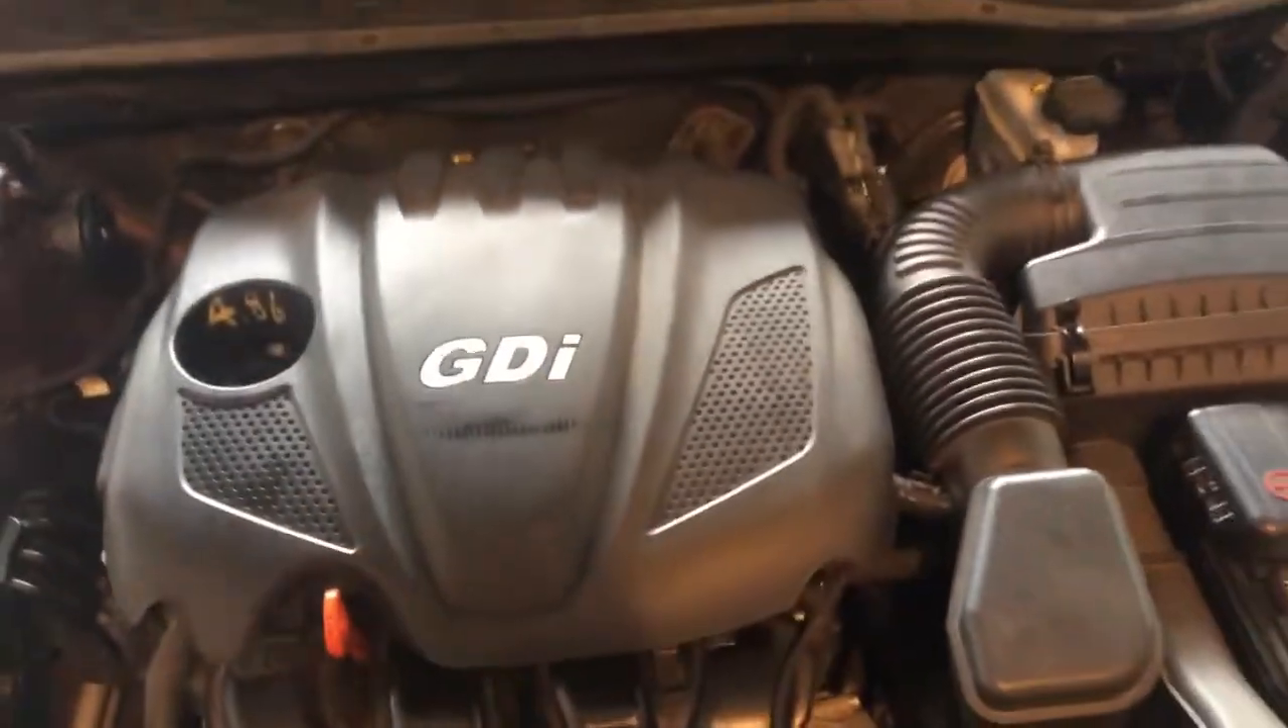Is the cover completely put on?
Yes.